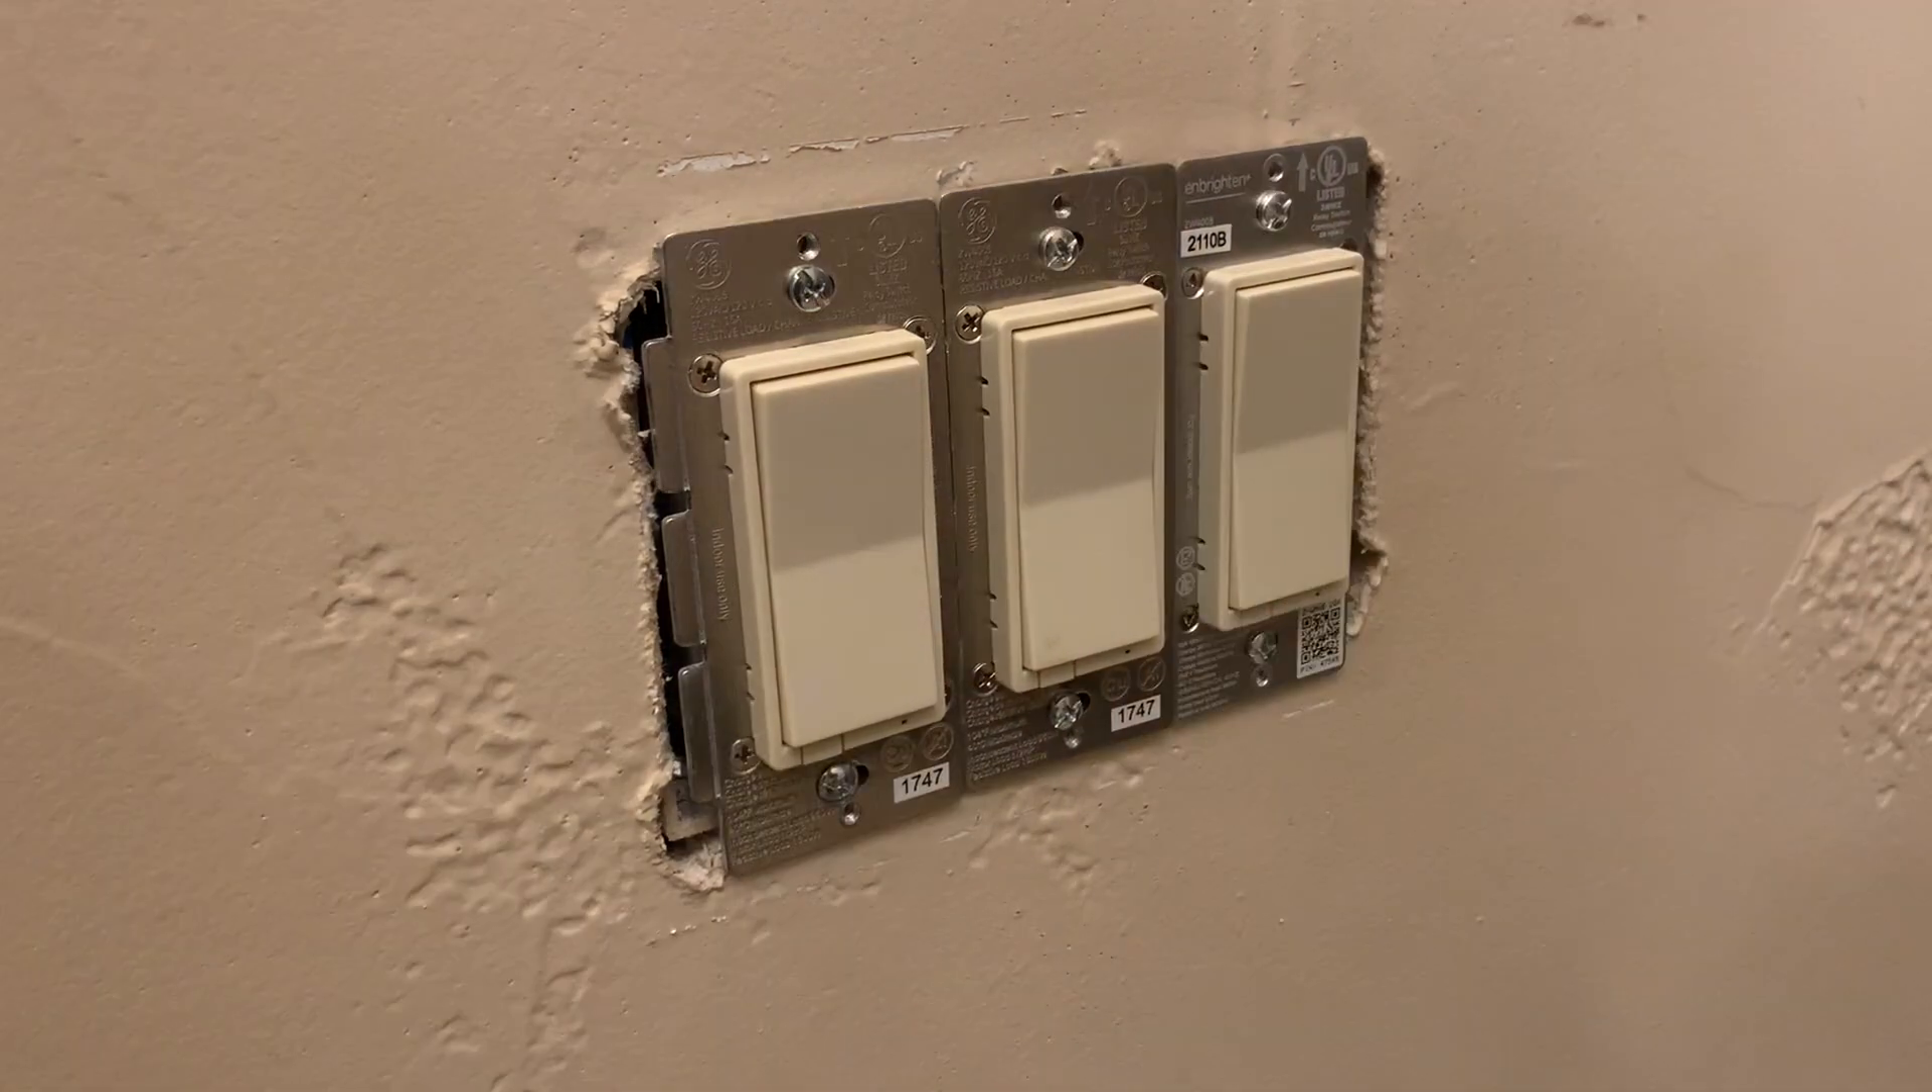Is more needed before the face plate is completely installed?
Yes.